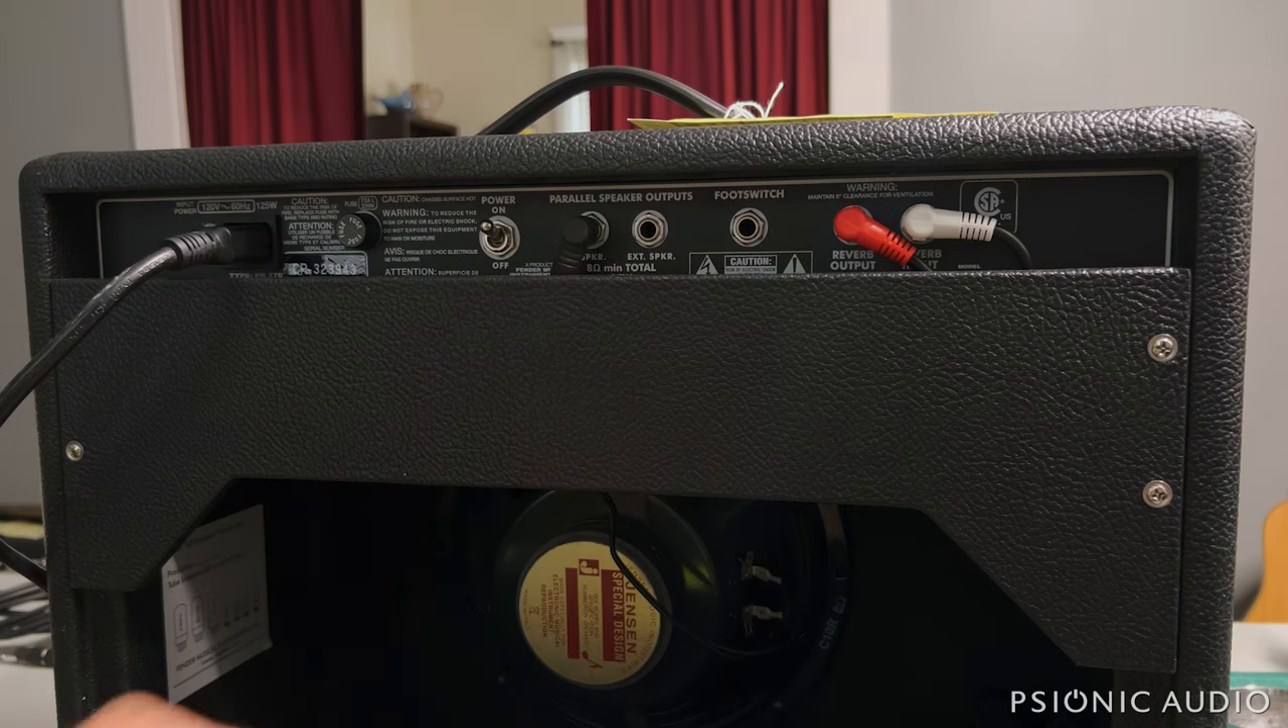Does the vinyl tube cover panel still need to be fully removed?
Yes.